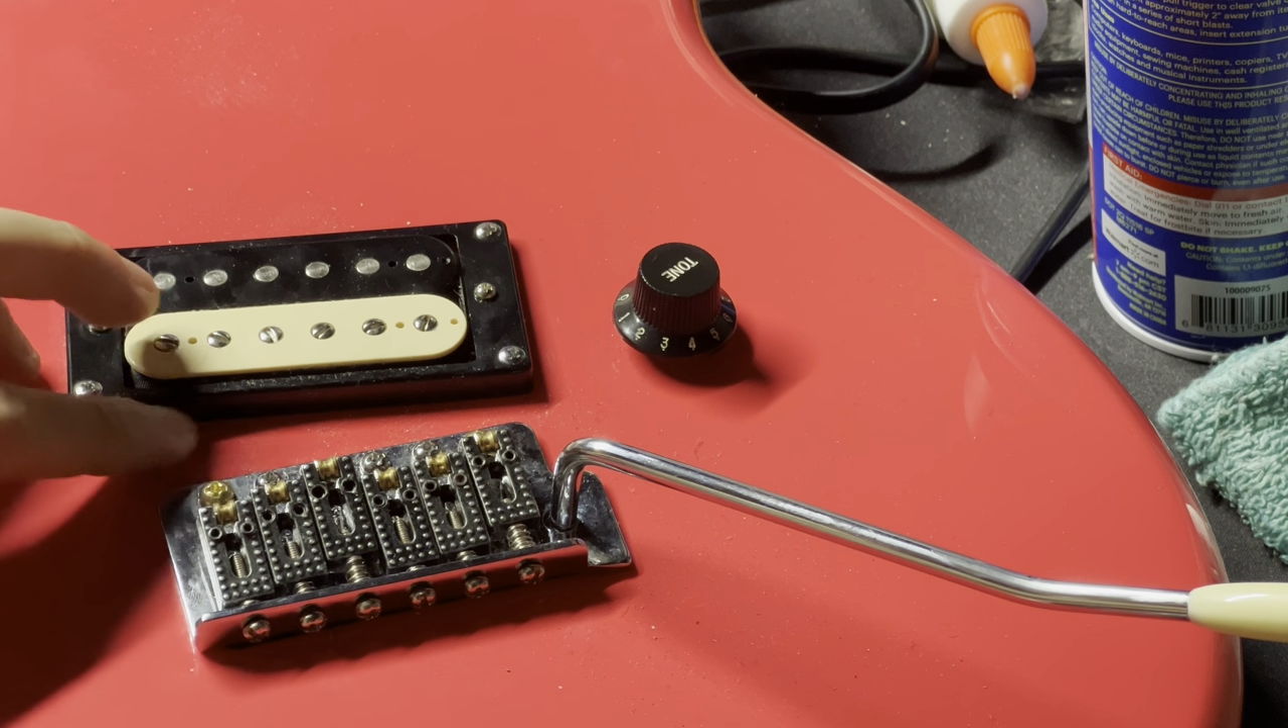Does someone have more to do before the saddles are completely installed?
No.